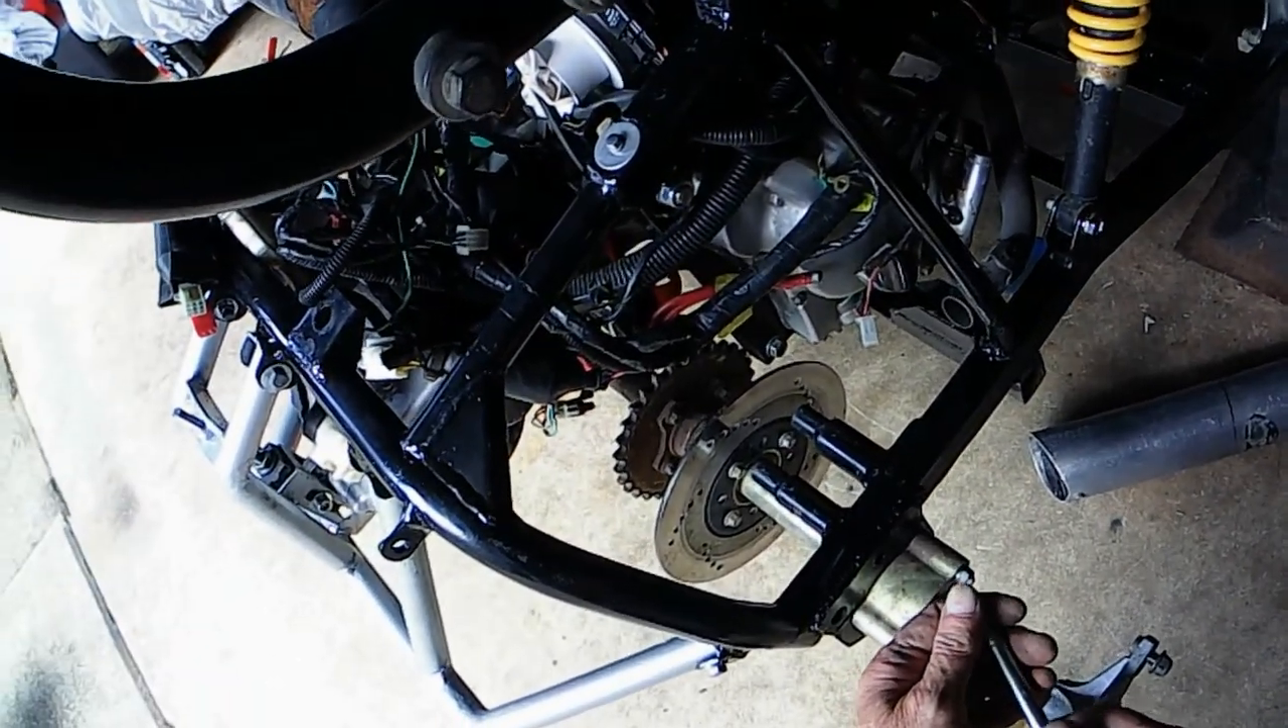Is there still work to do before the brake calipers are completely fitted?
Yes.